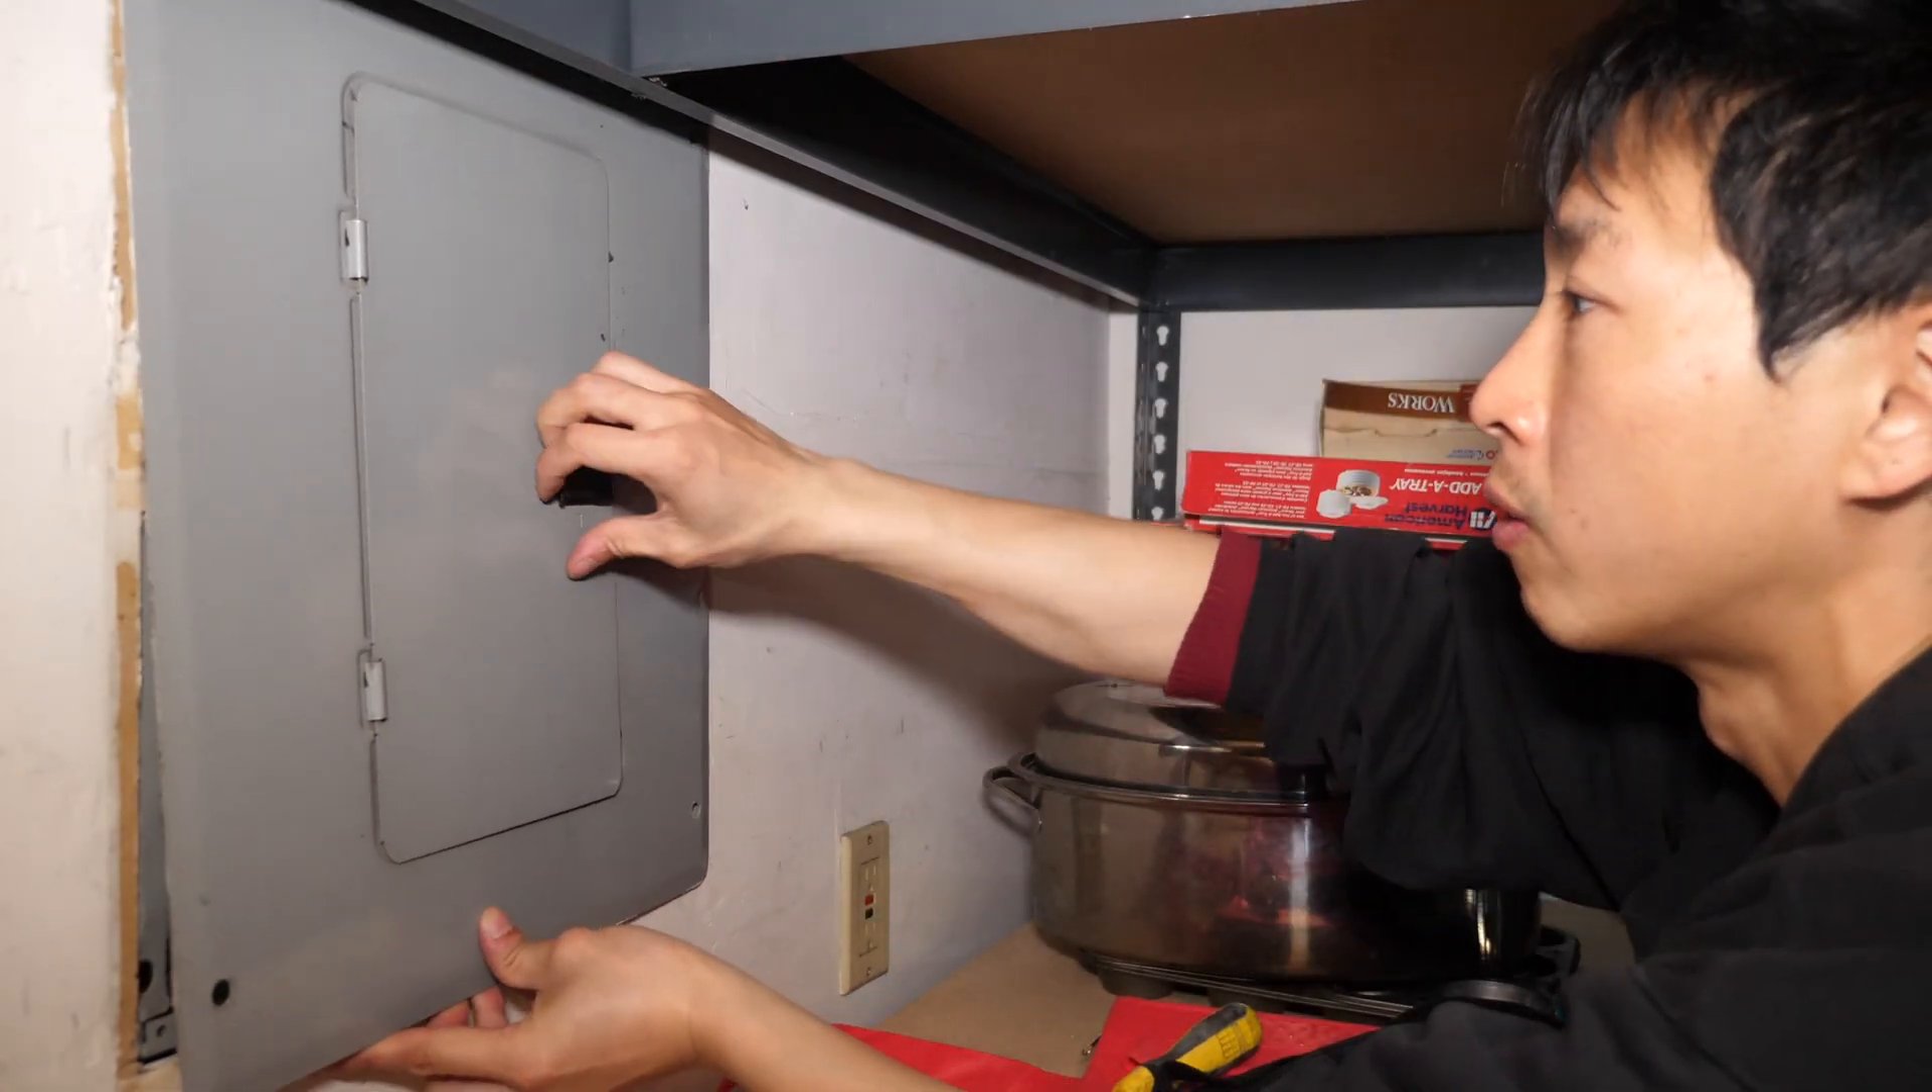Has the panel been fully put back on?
No.